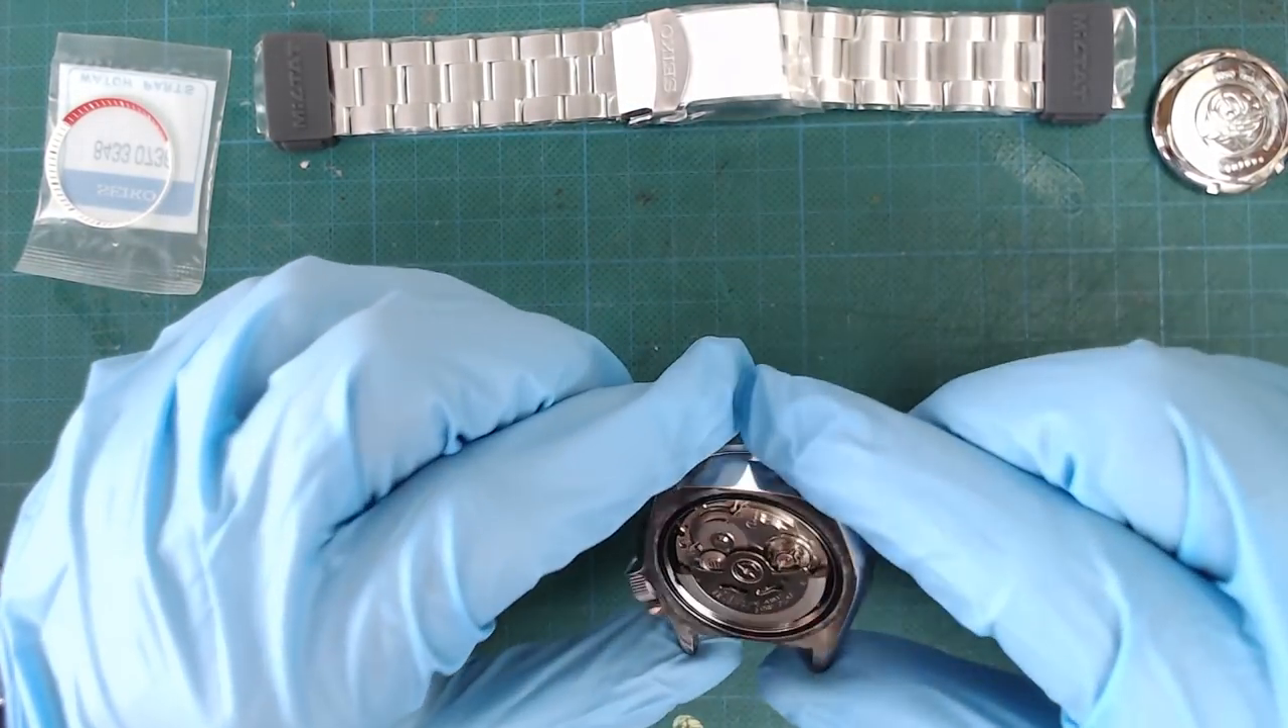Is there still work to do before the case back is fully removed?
No.